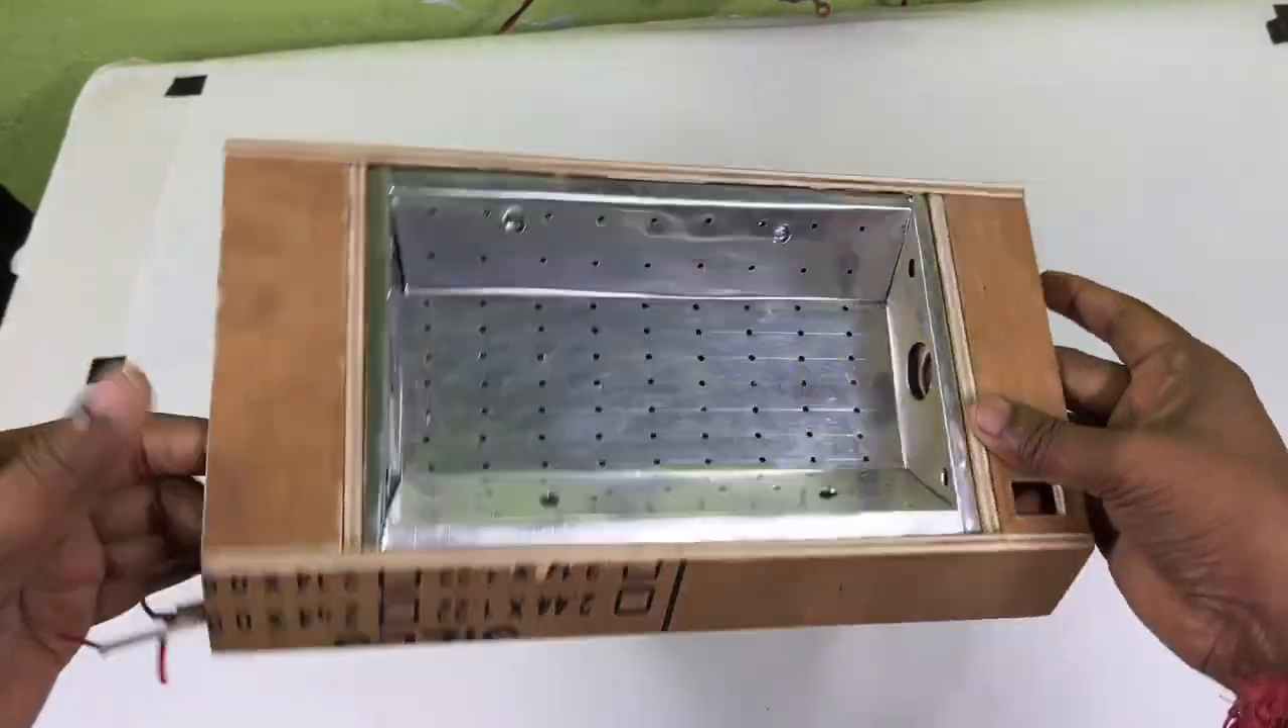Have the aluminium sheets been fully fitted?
Yes.